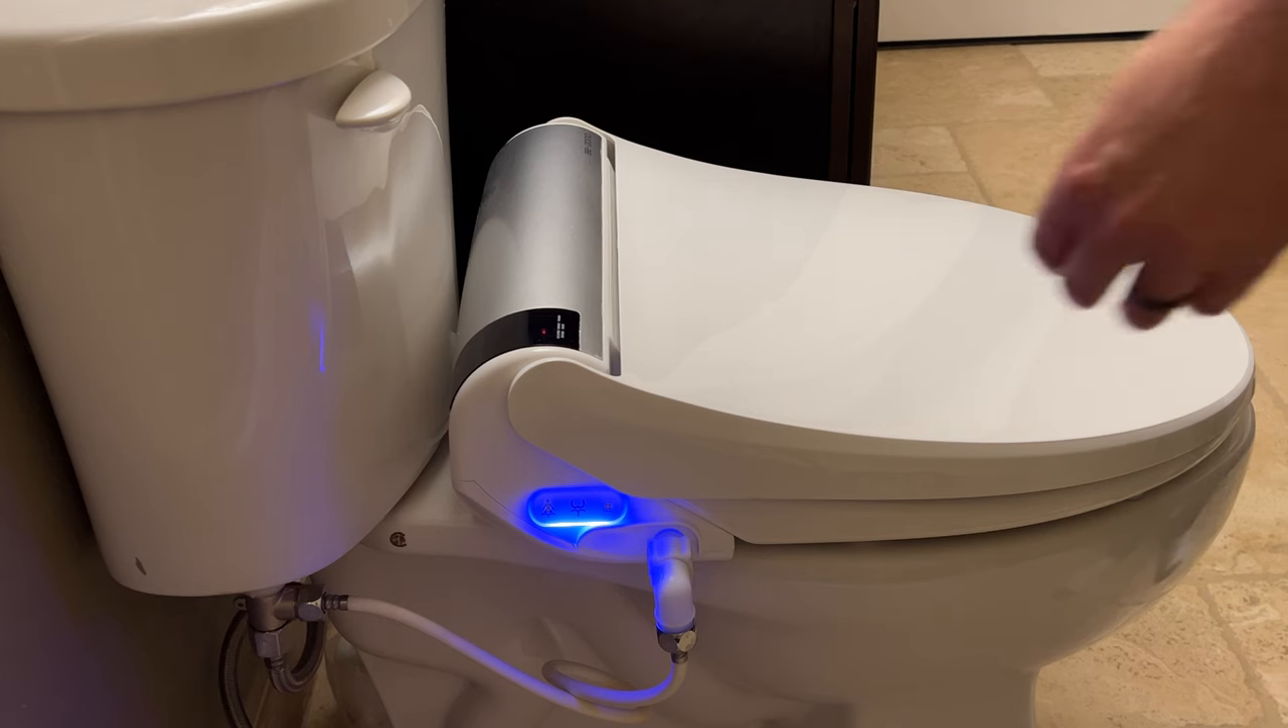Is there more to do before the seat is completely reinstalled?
No.